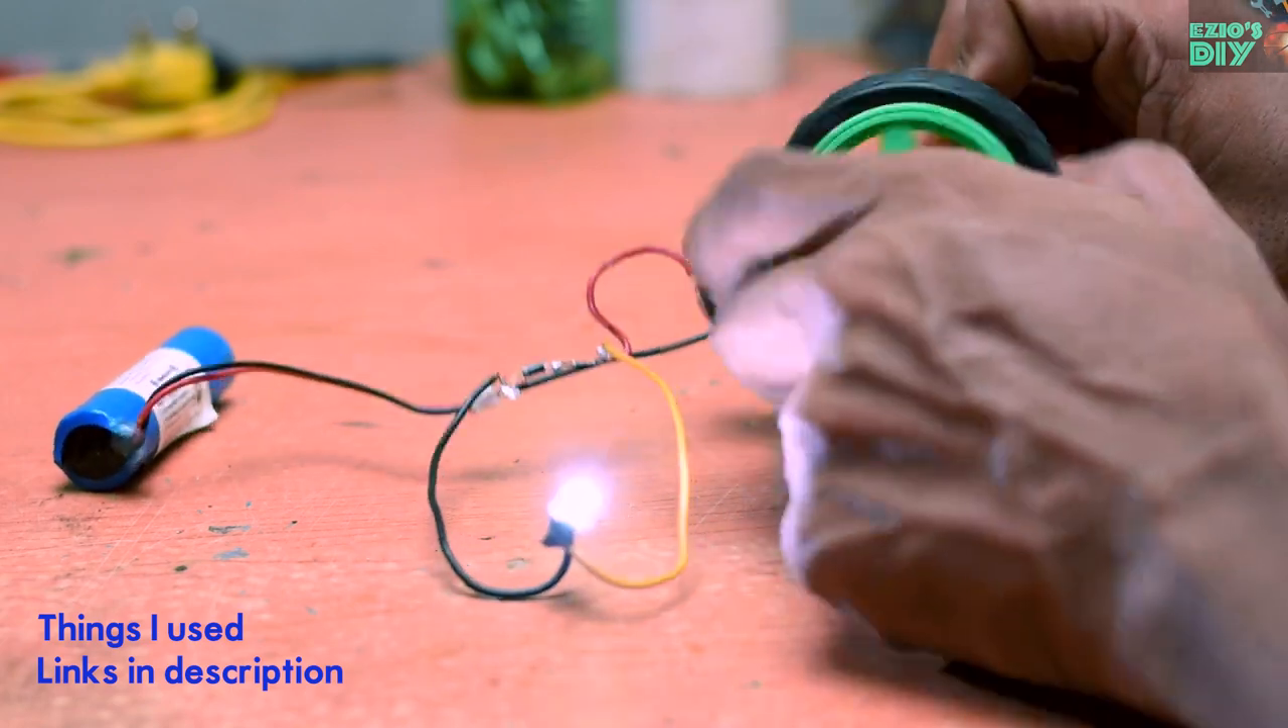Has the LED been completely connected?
Yes.